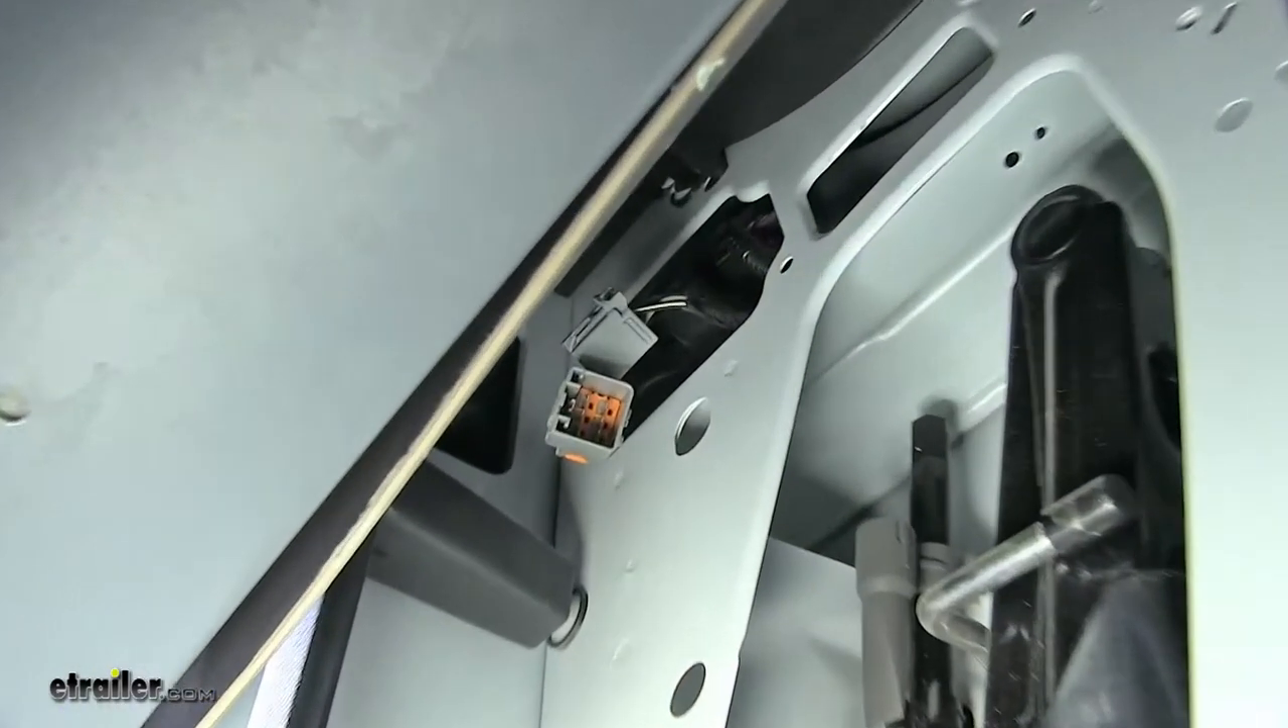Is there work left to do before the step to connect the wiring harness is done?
Yes.